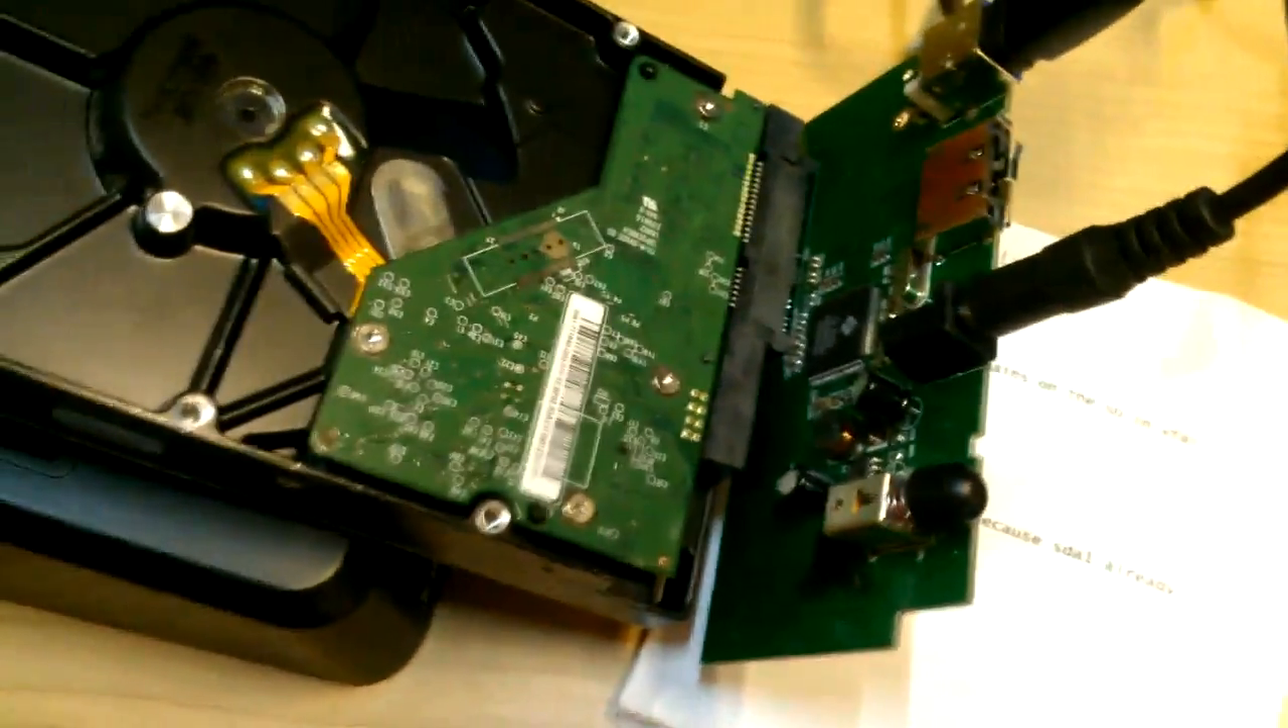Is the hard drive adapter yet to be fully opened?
No.